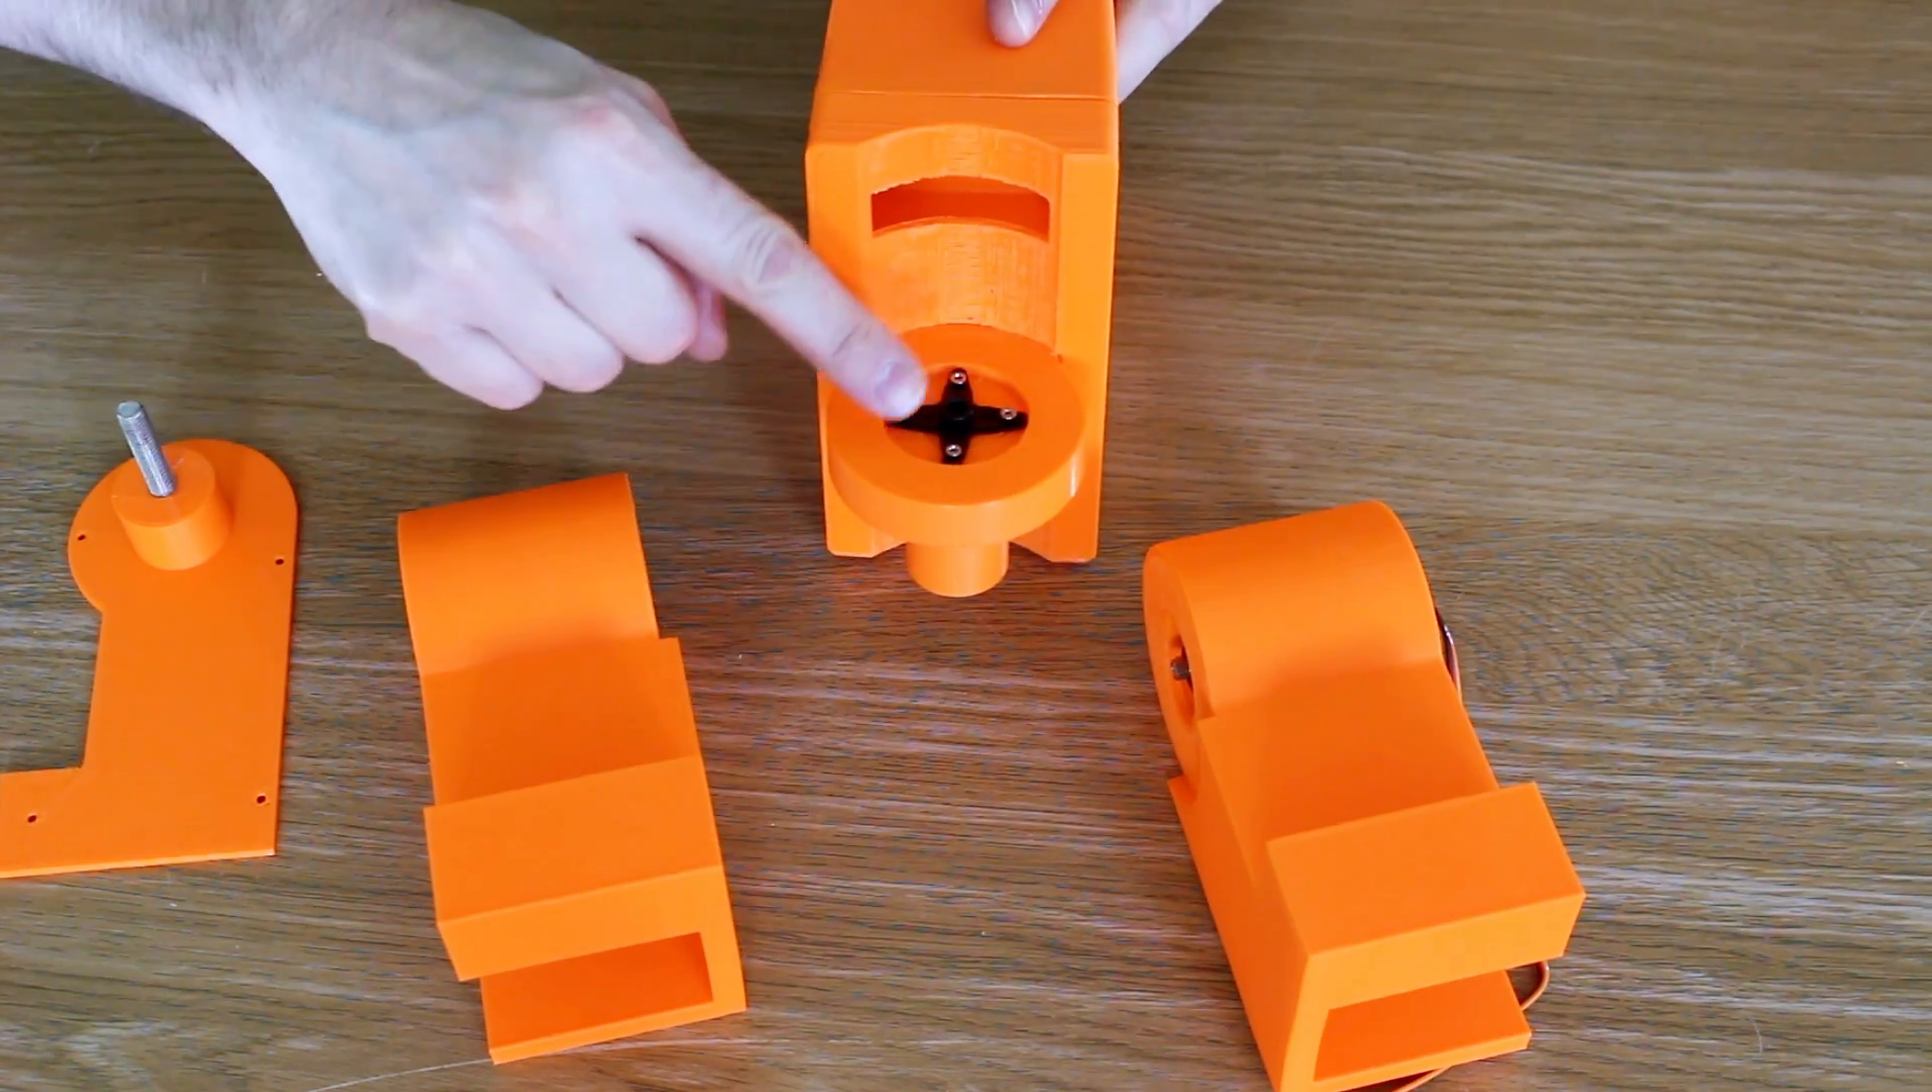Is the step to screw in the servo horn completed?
Yes.